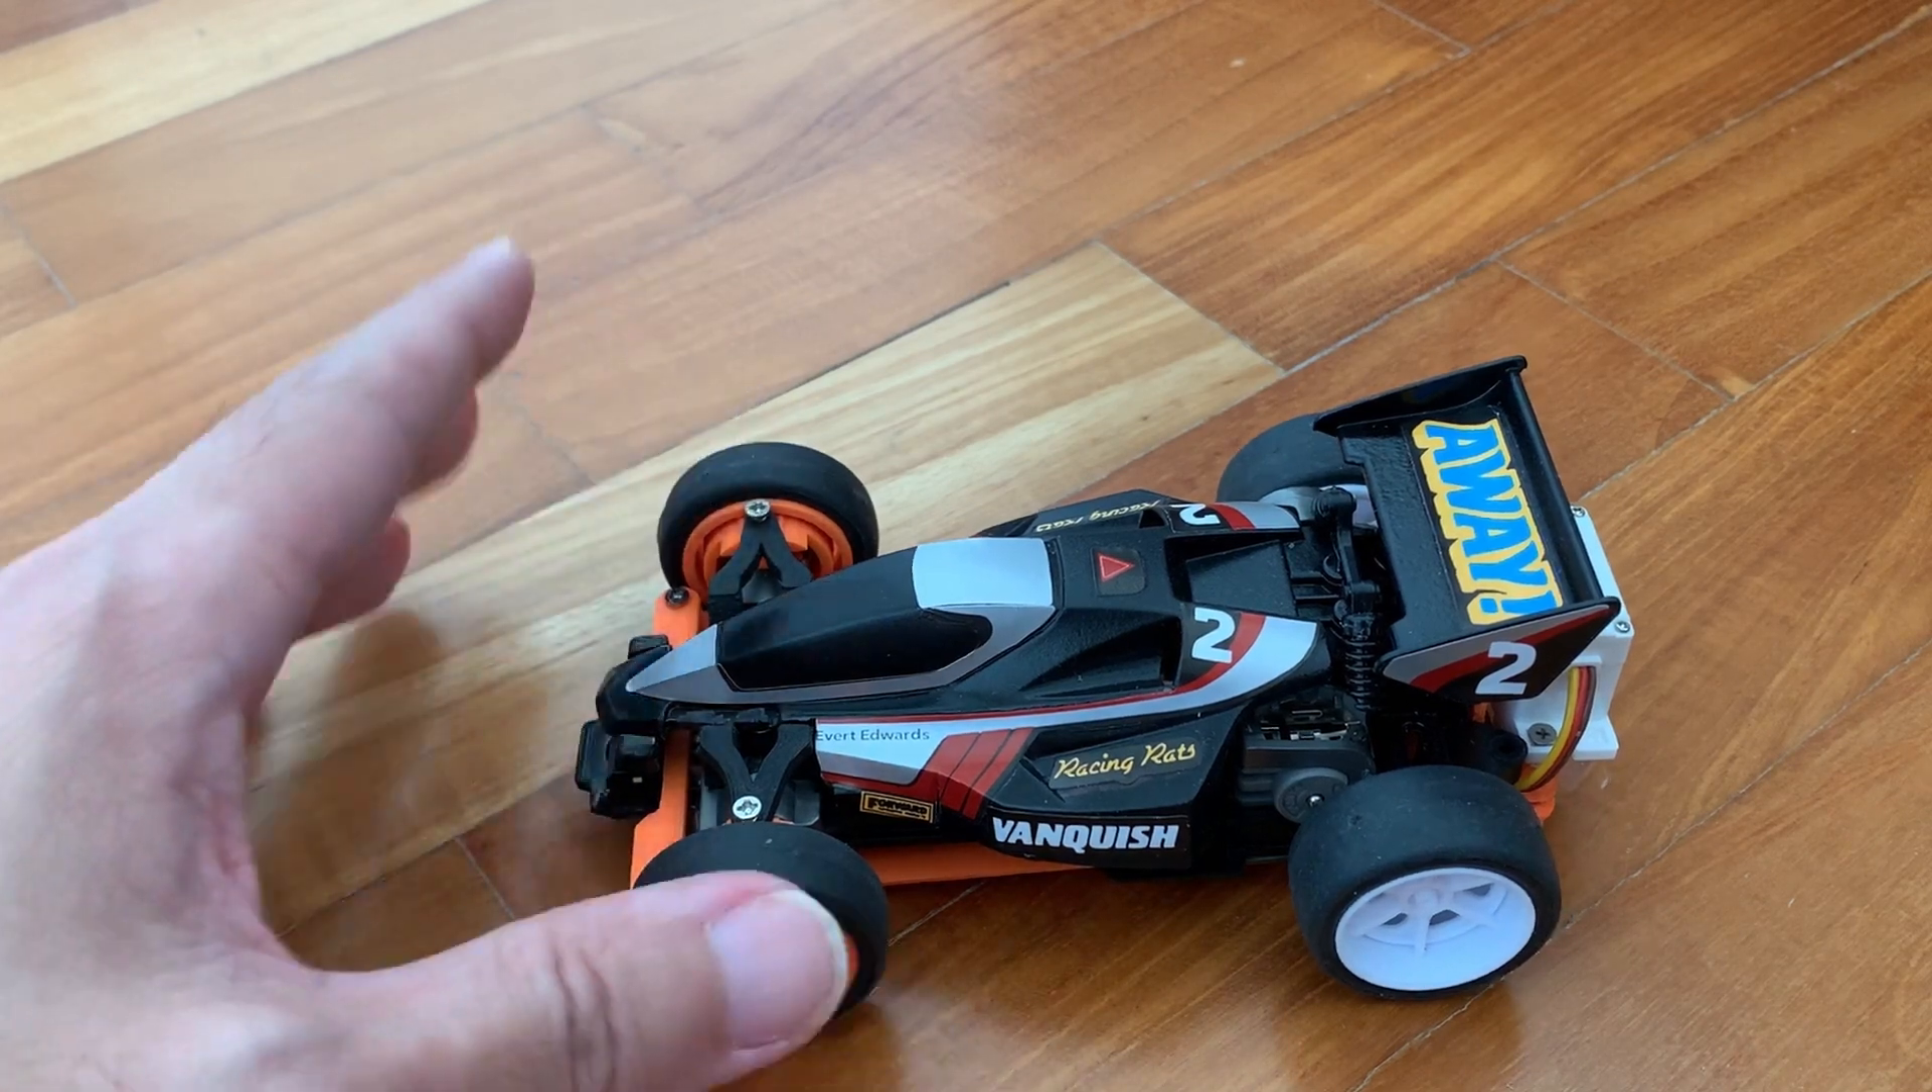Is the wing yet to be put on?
No.